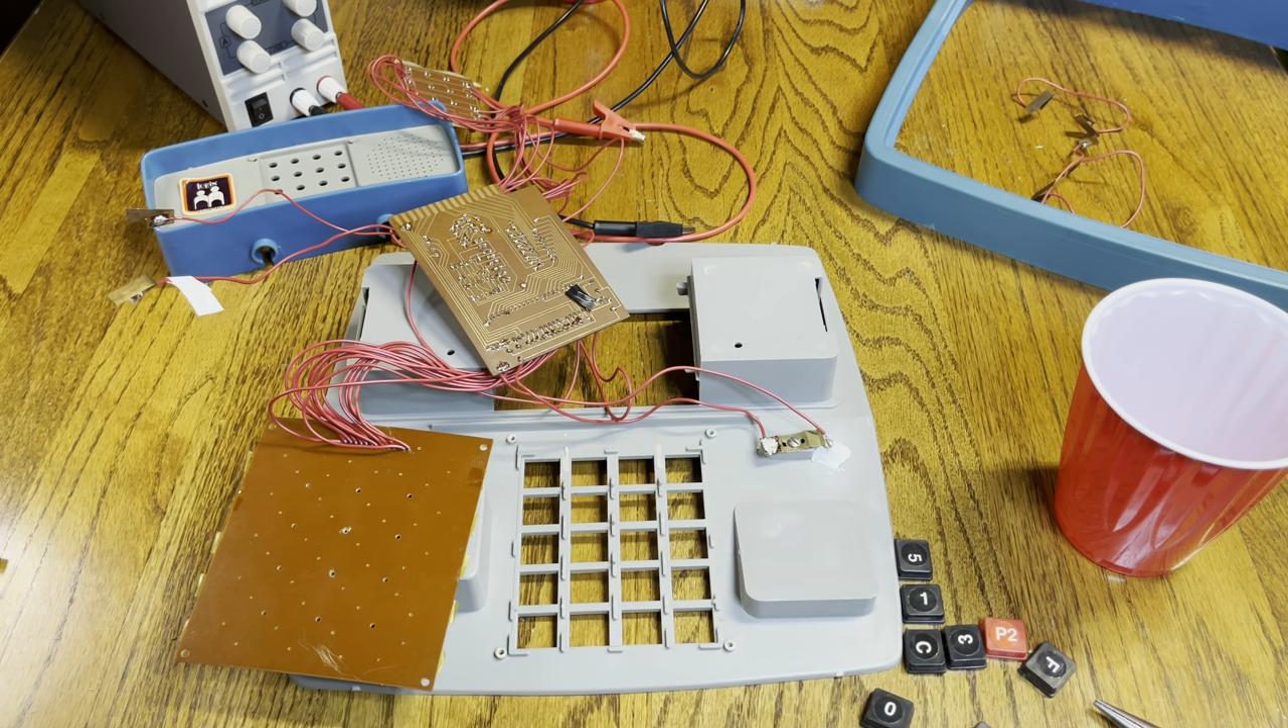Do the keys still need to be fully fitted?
Yes.